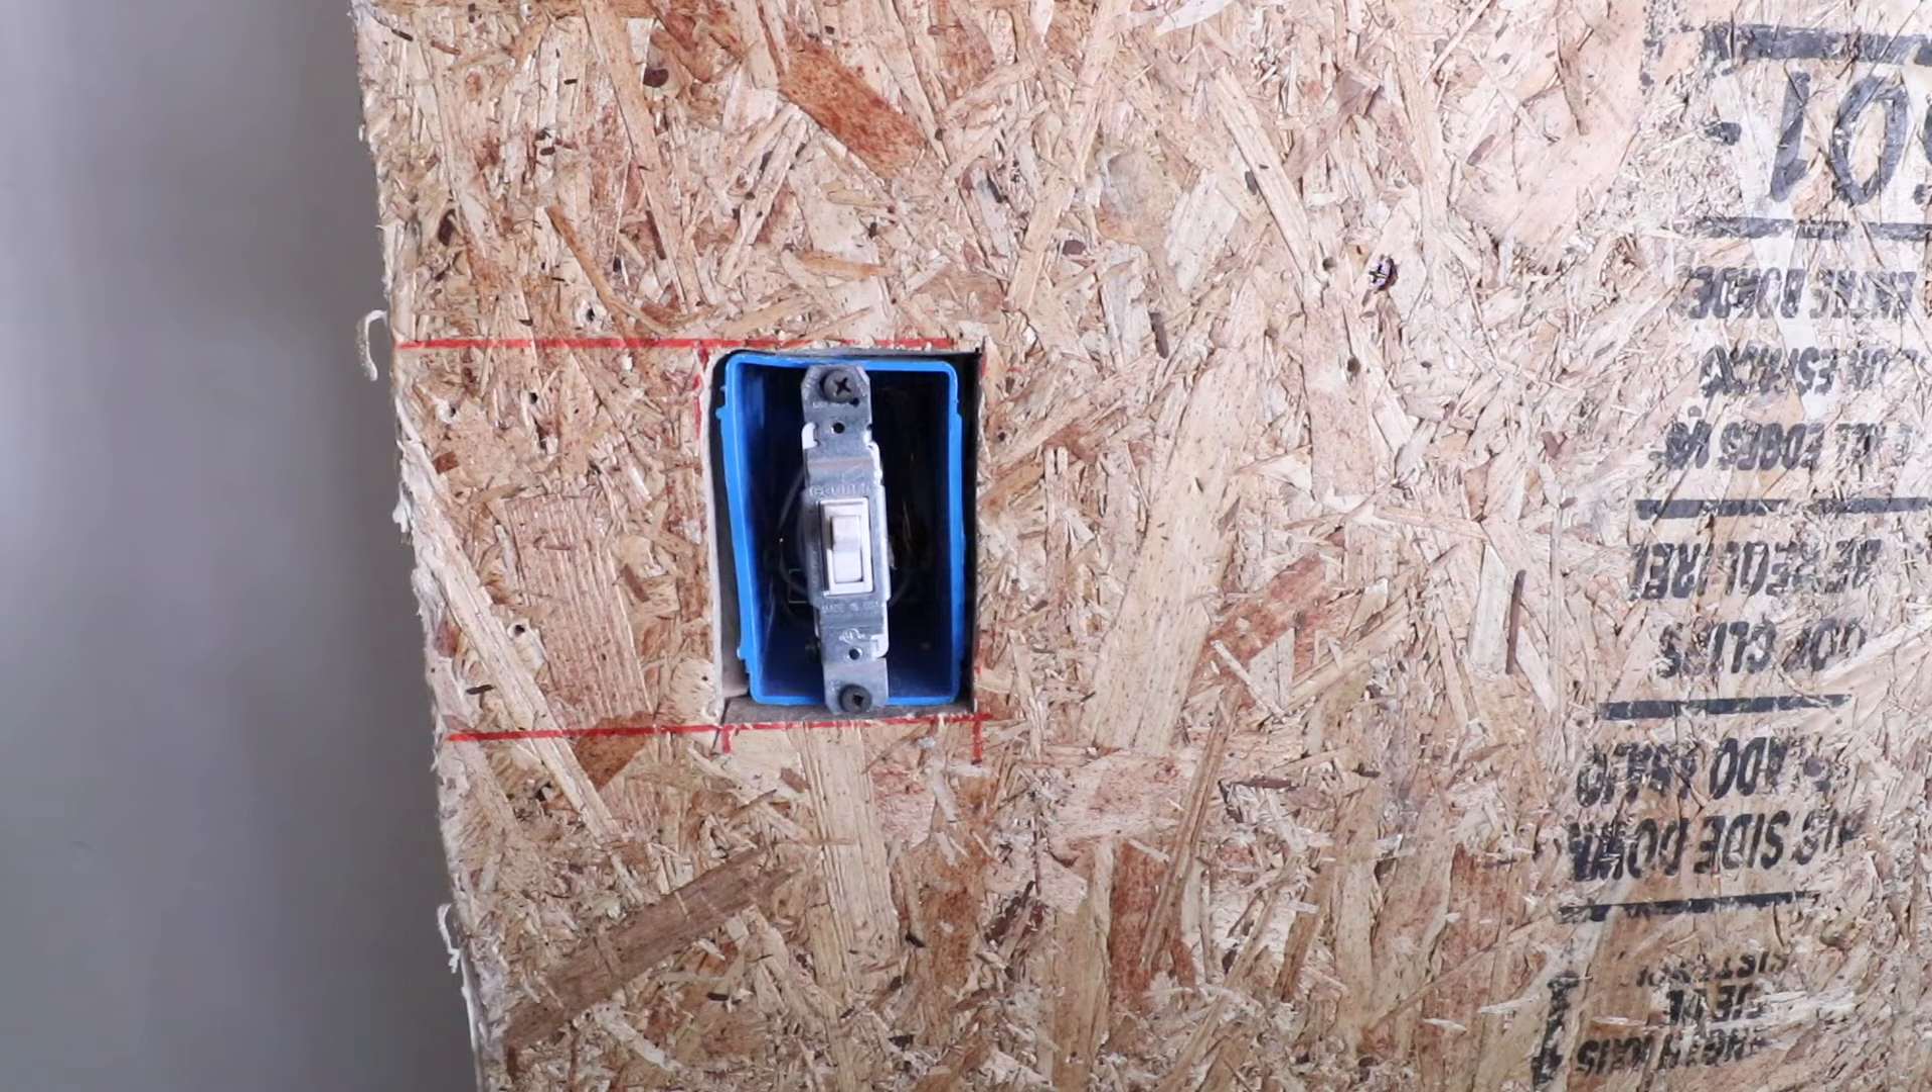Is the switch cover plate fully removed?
Yes.